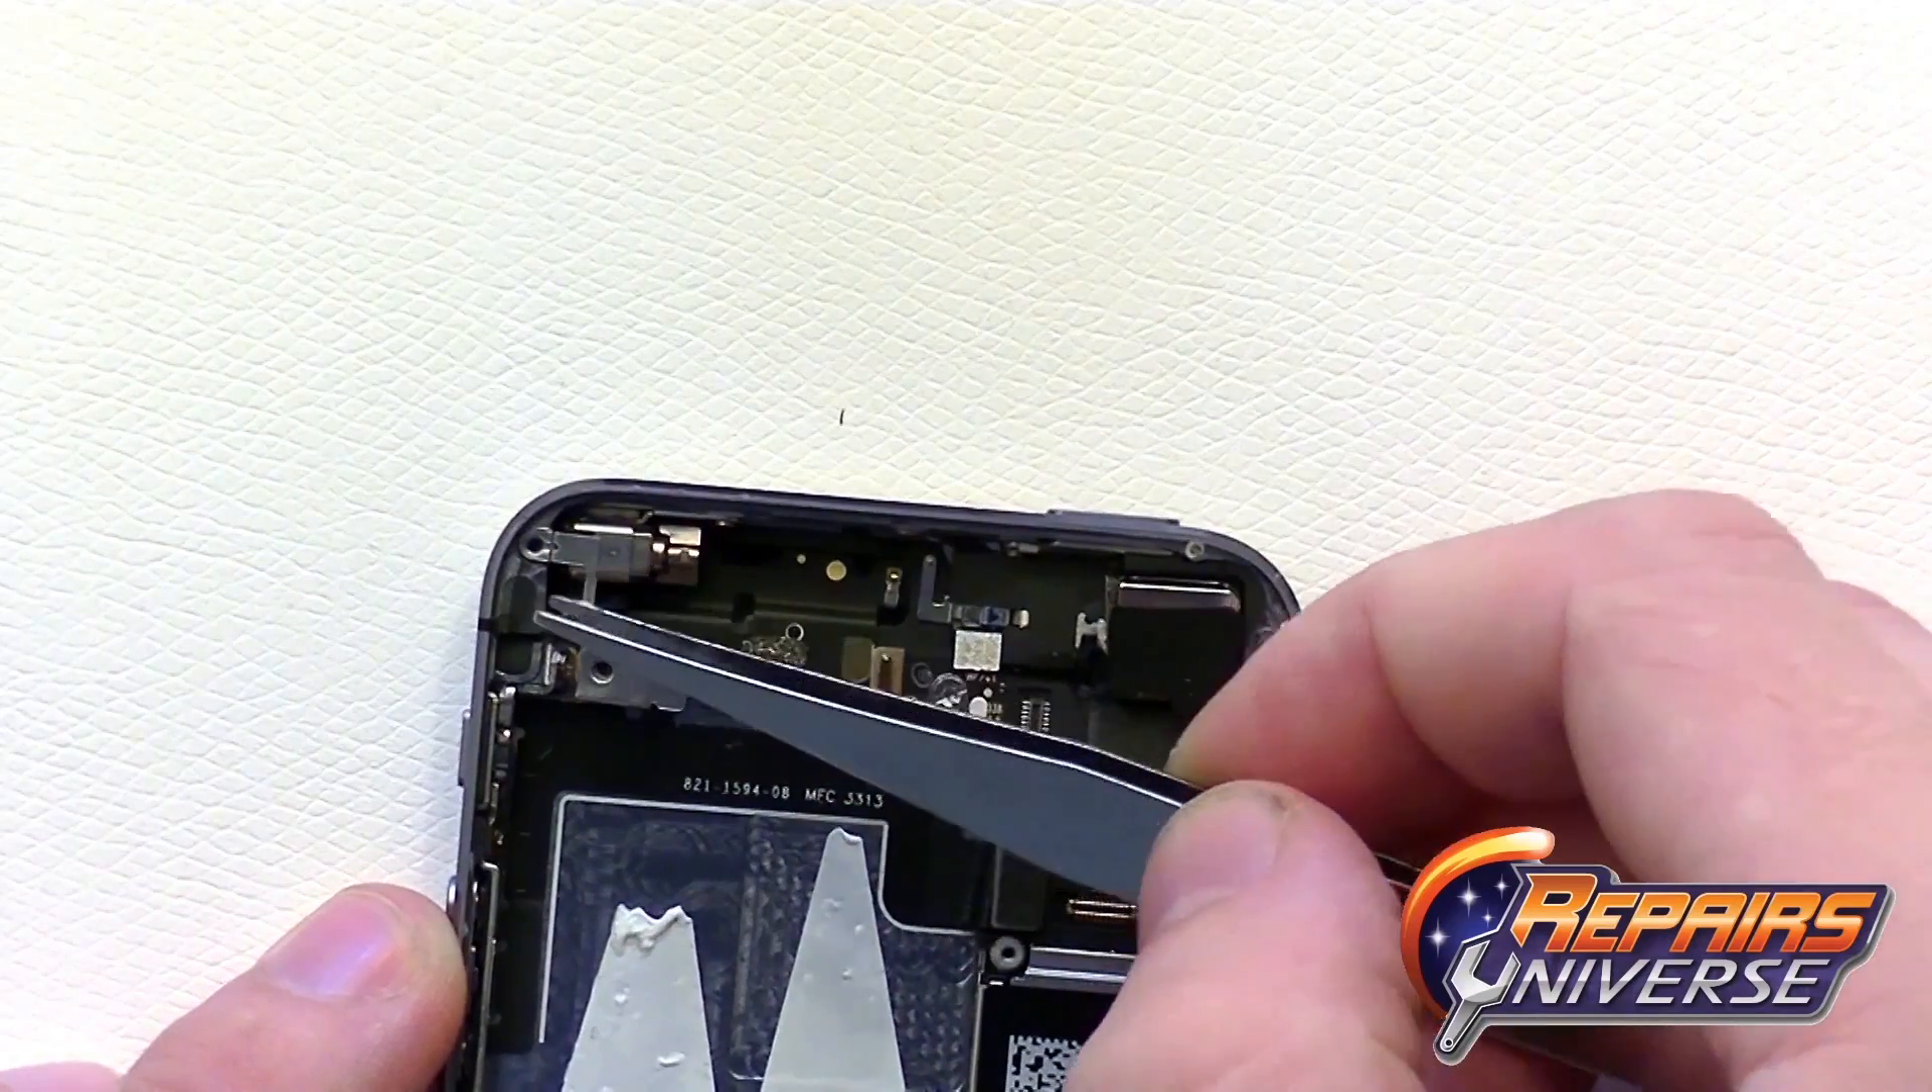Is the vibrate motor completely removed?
No.